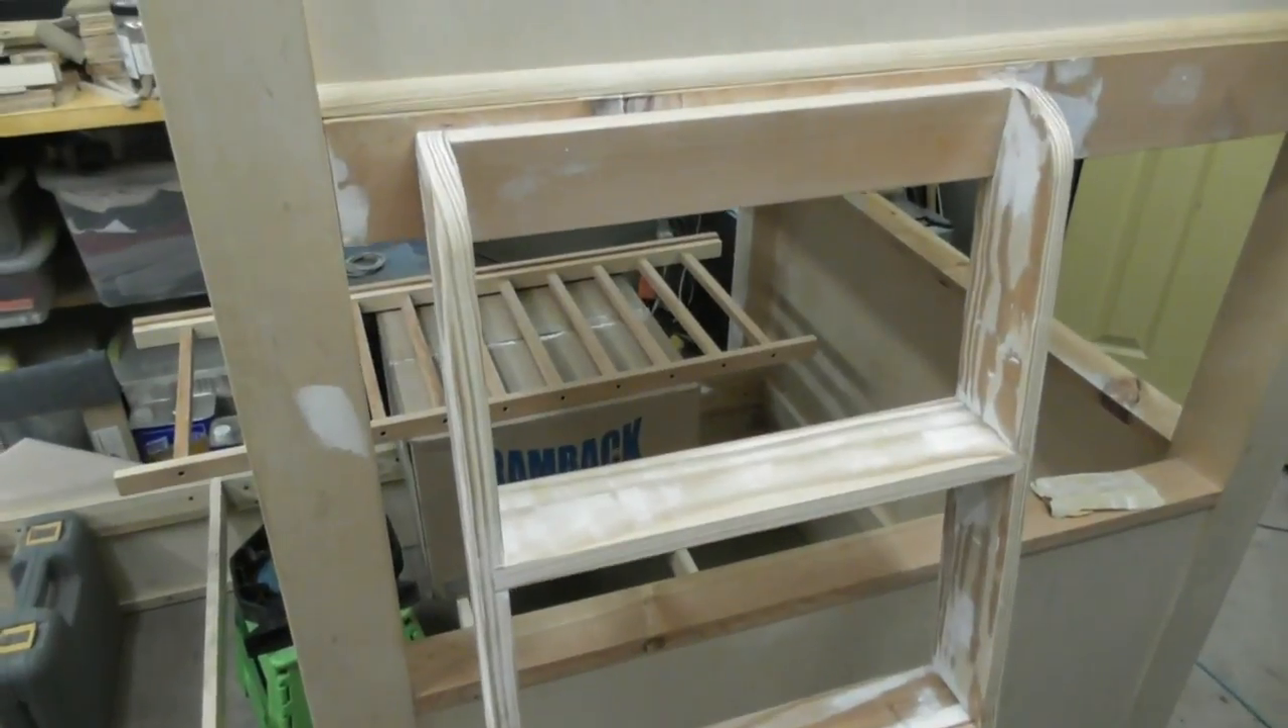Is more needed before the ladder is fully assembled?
No.